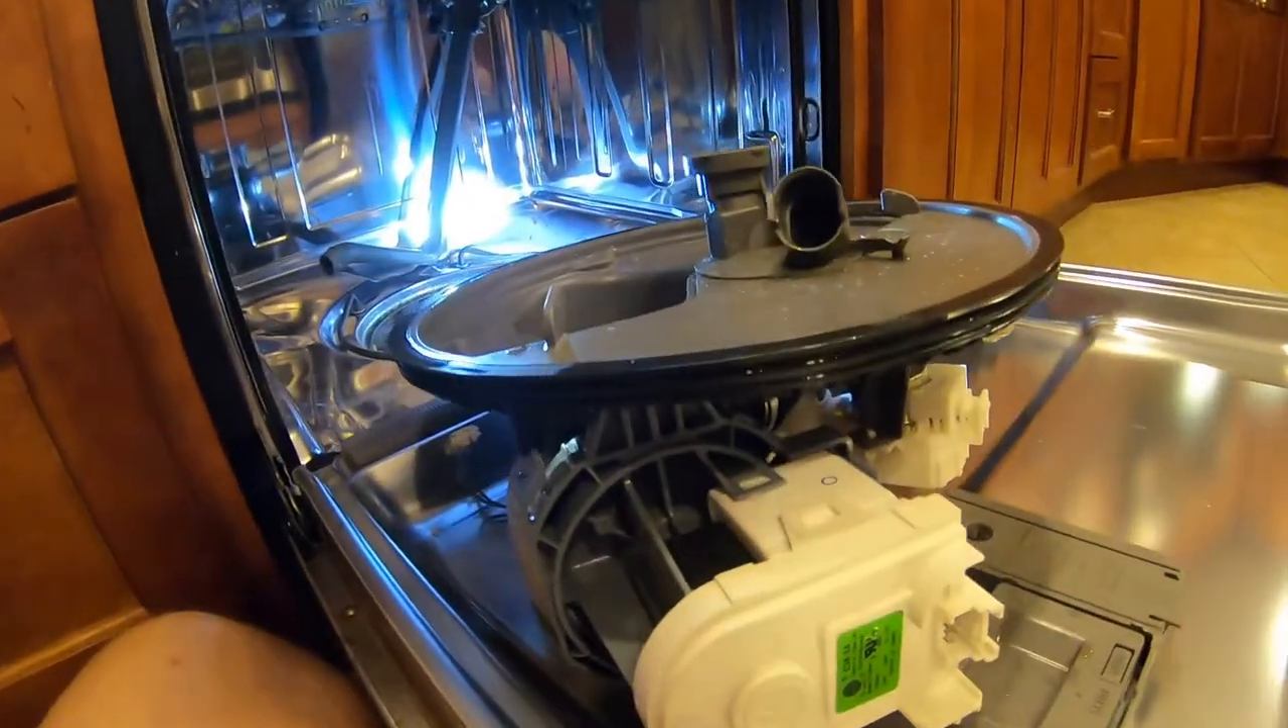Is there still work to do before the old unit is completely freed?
No.